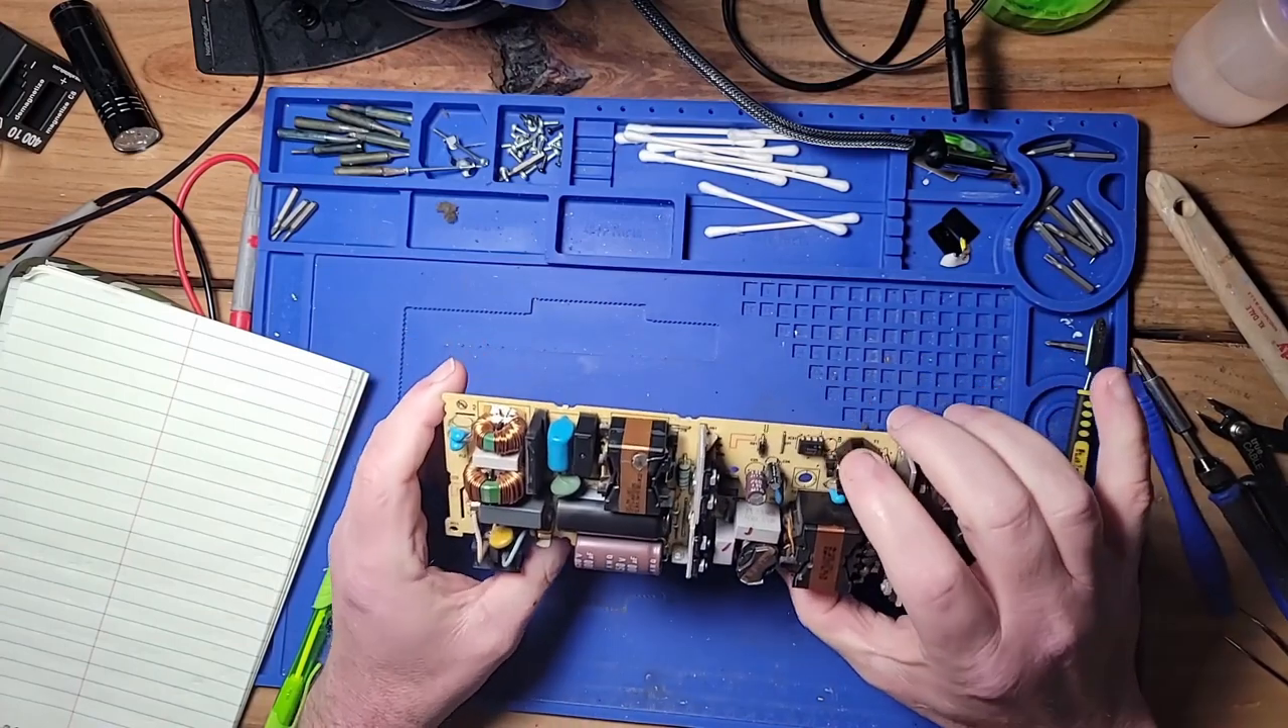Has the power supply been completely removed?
Yes.